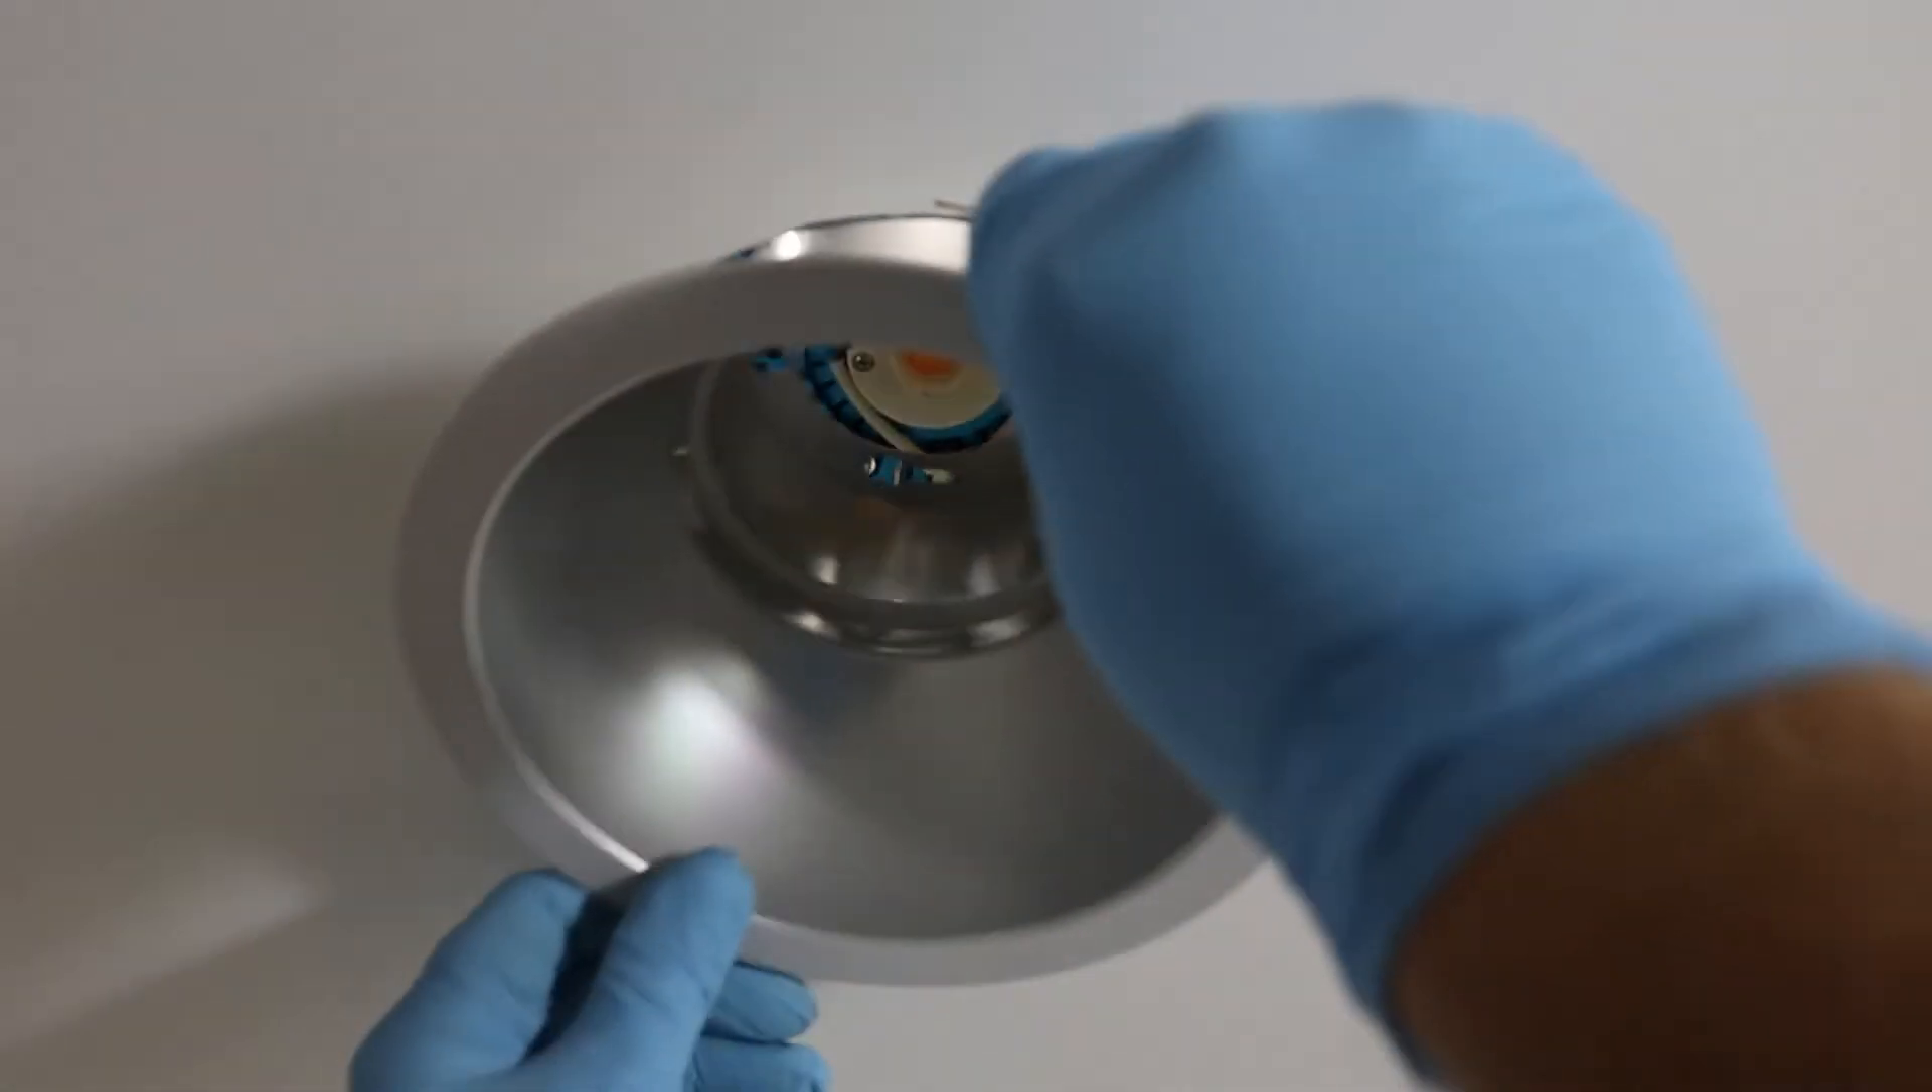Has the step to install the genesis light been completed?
No.